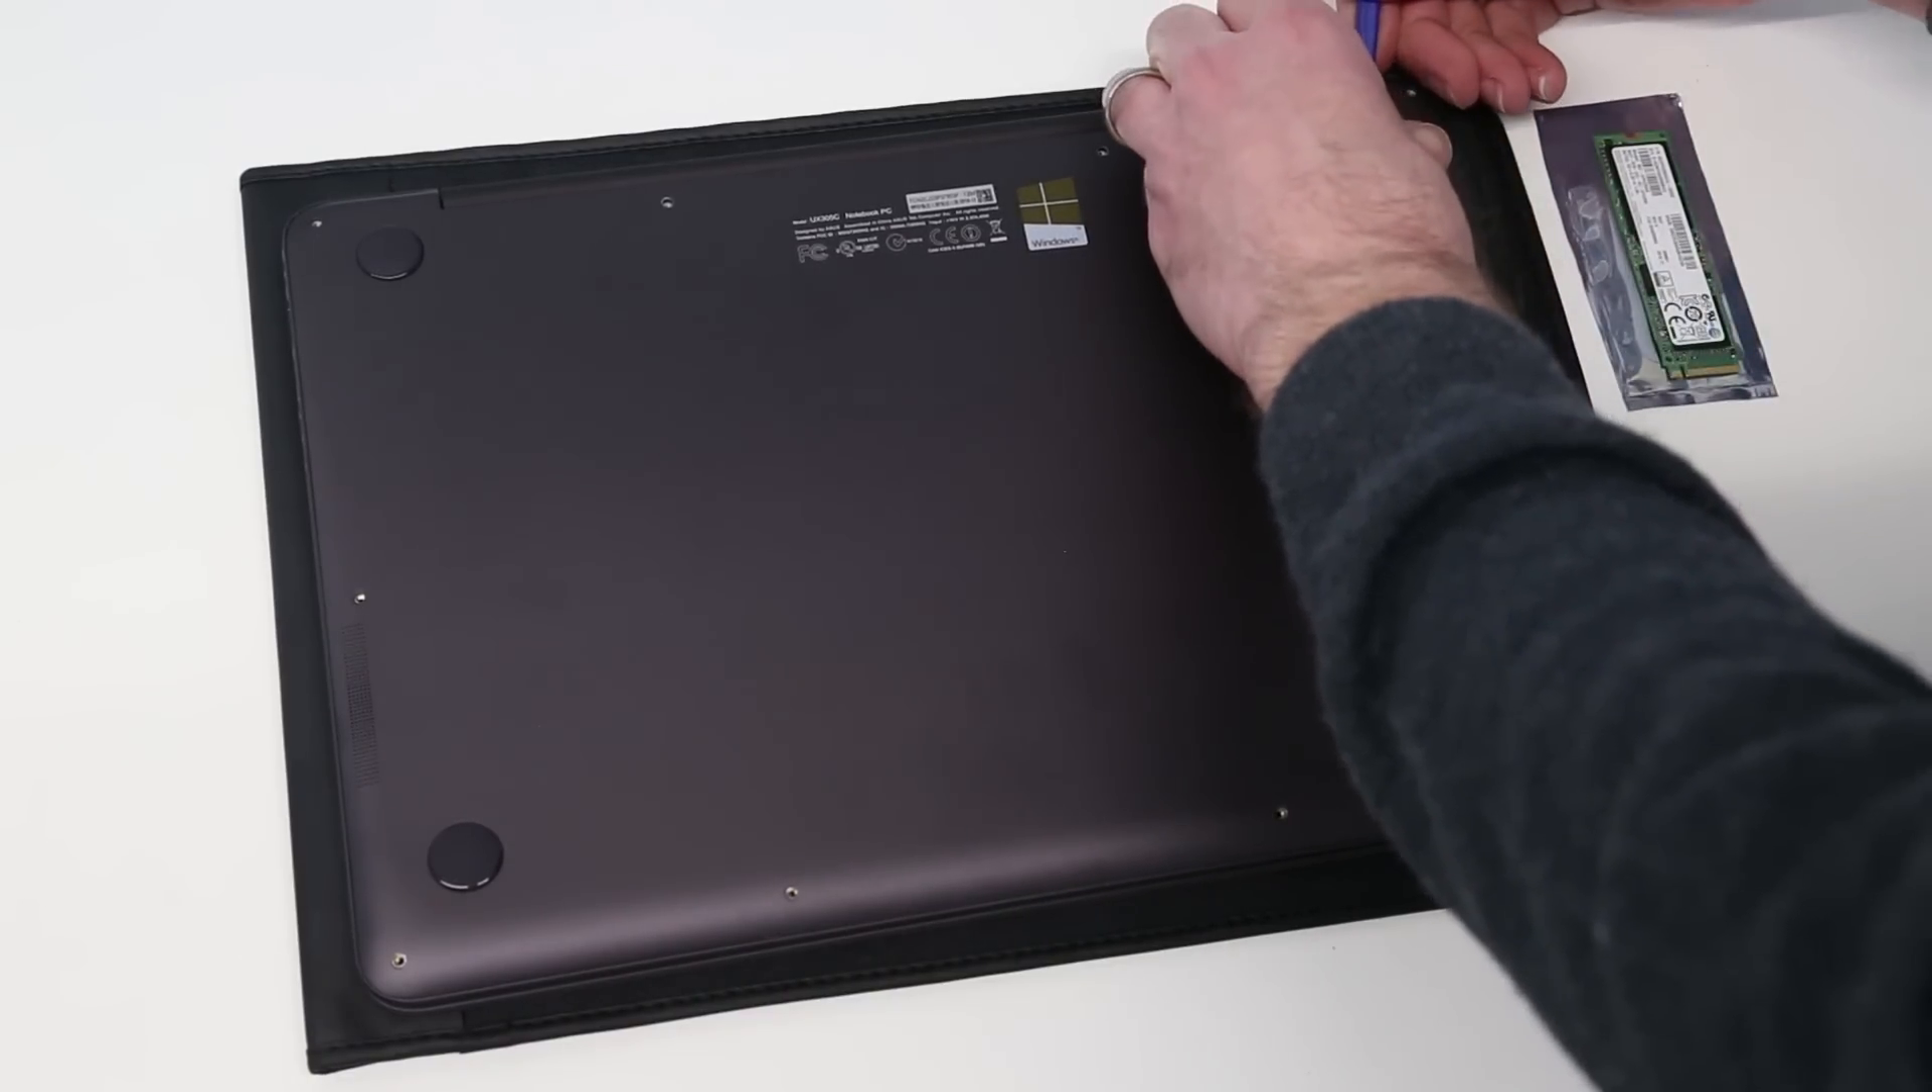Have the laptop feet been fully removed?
No.